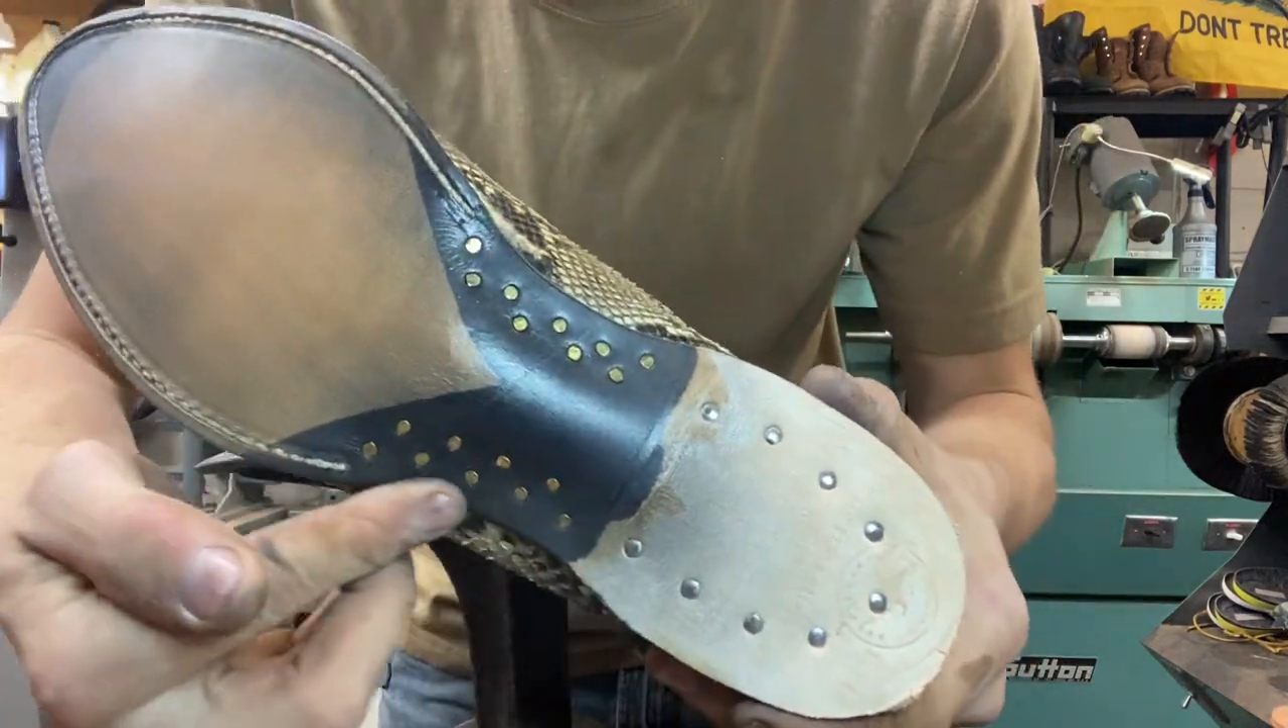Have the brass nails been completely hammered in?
Yes.